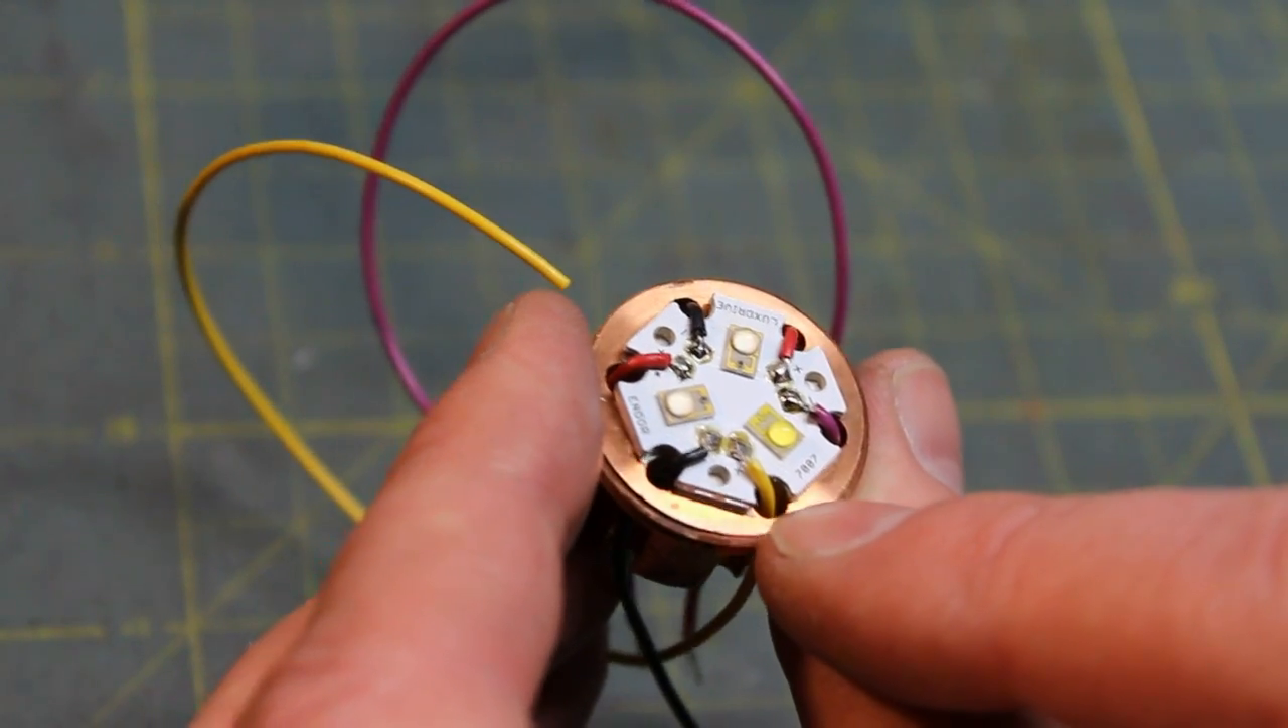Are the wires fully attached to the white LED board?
Yes.